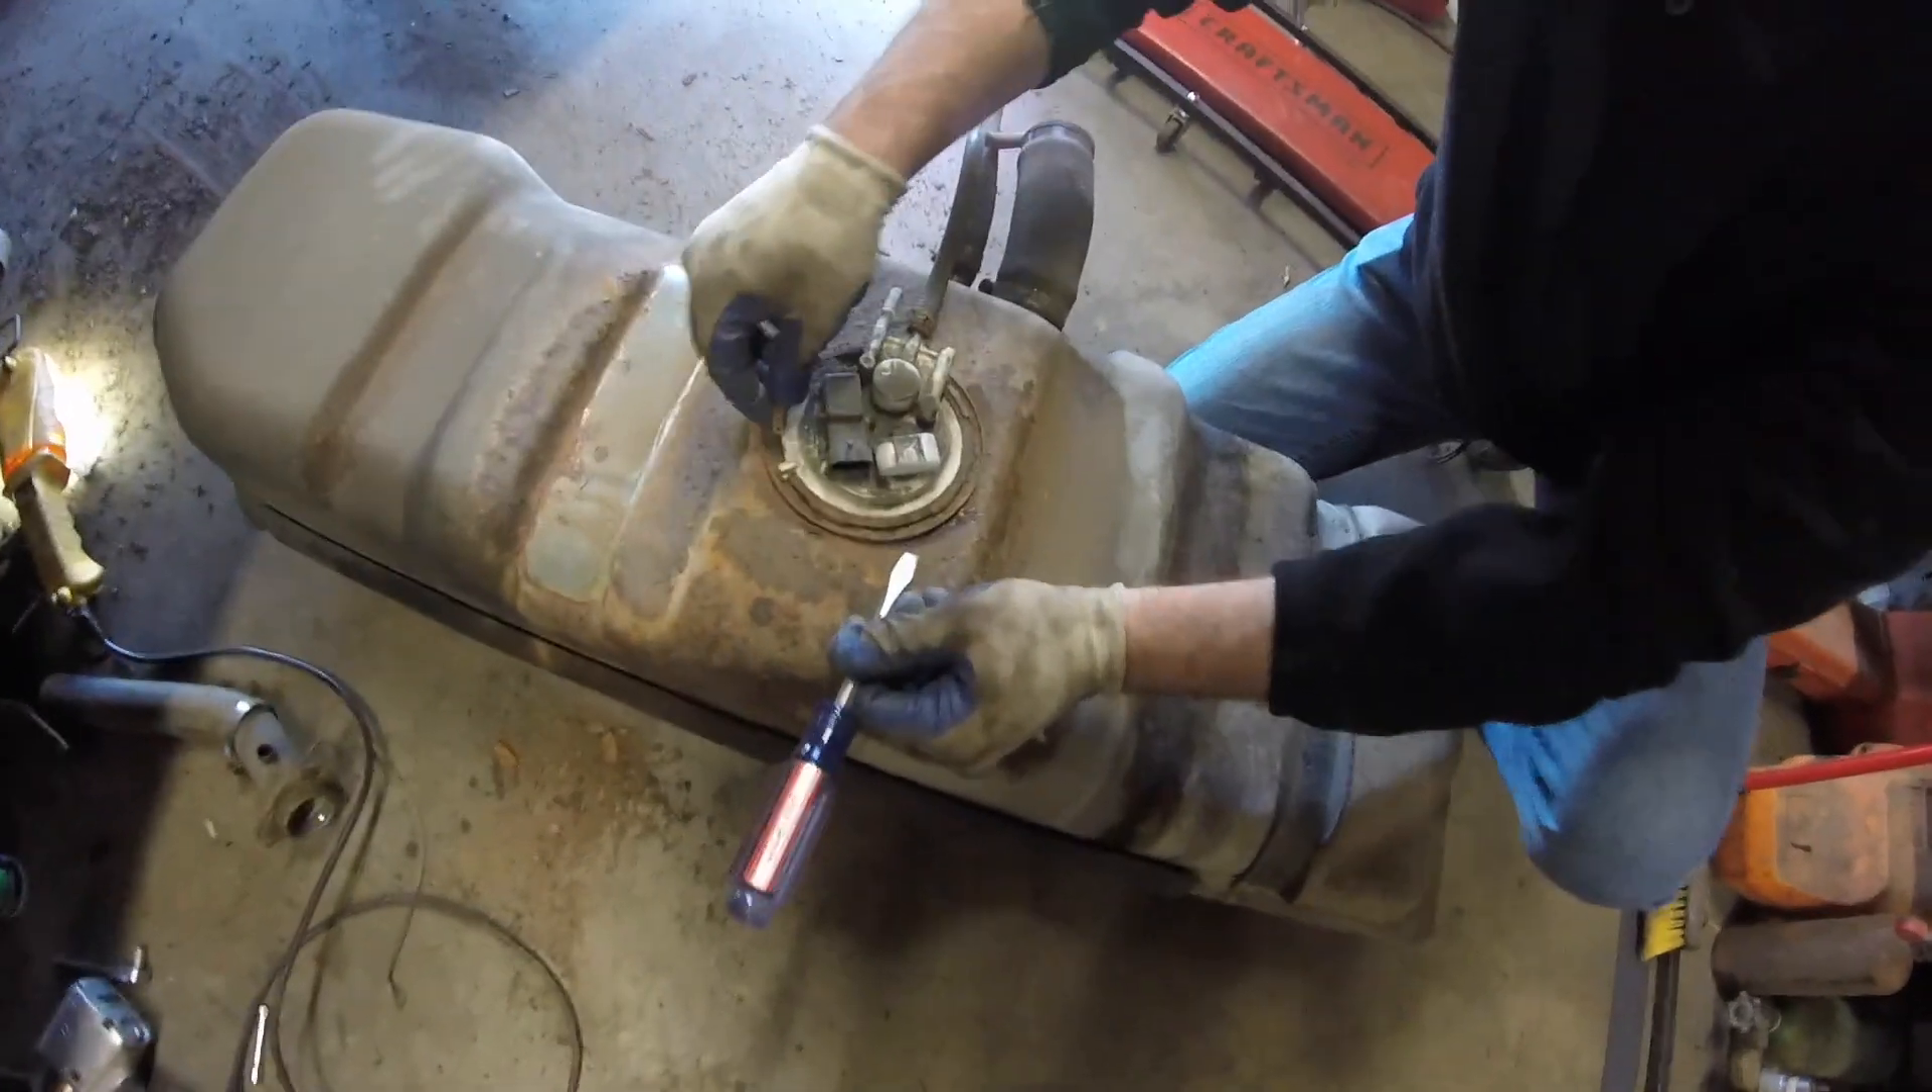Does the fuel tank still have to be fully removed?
No.